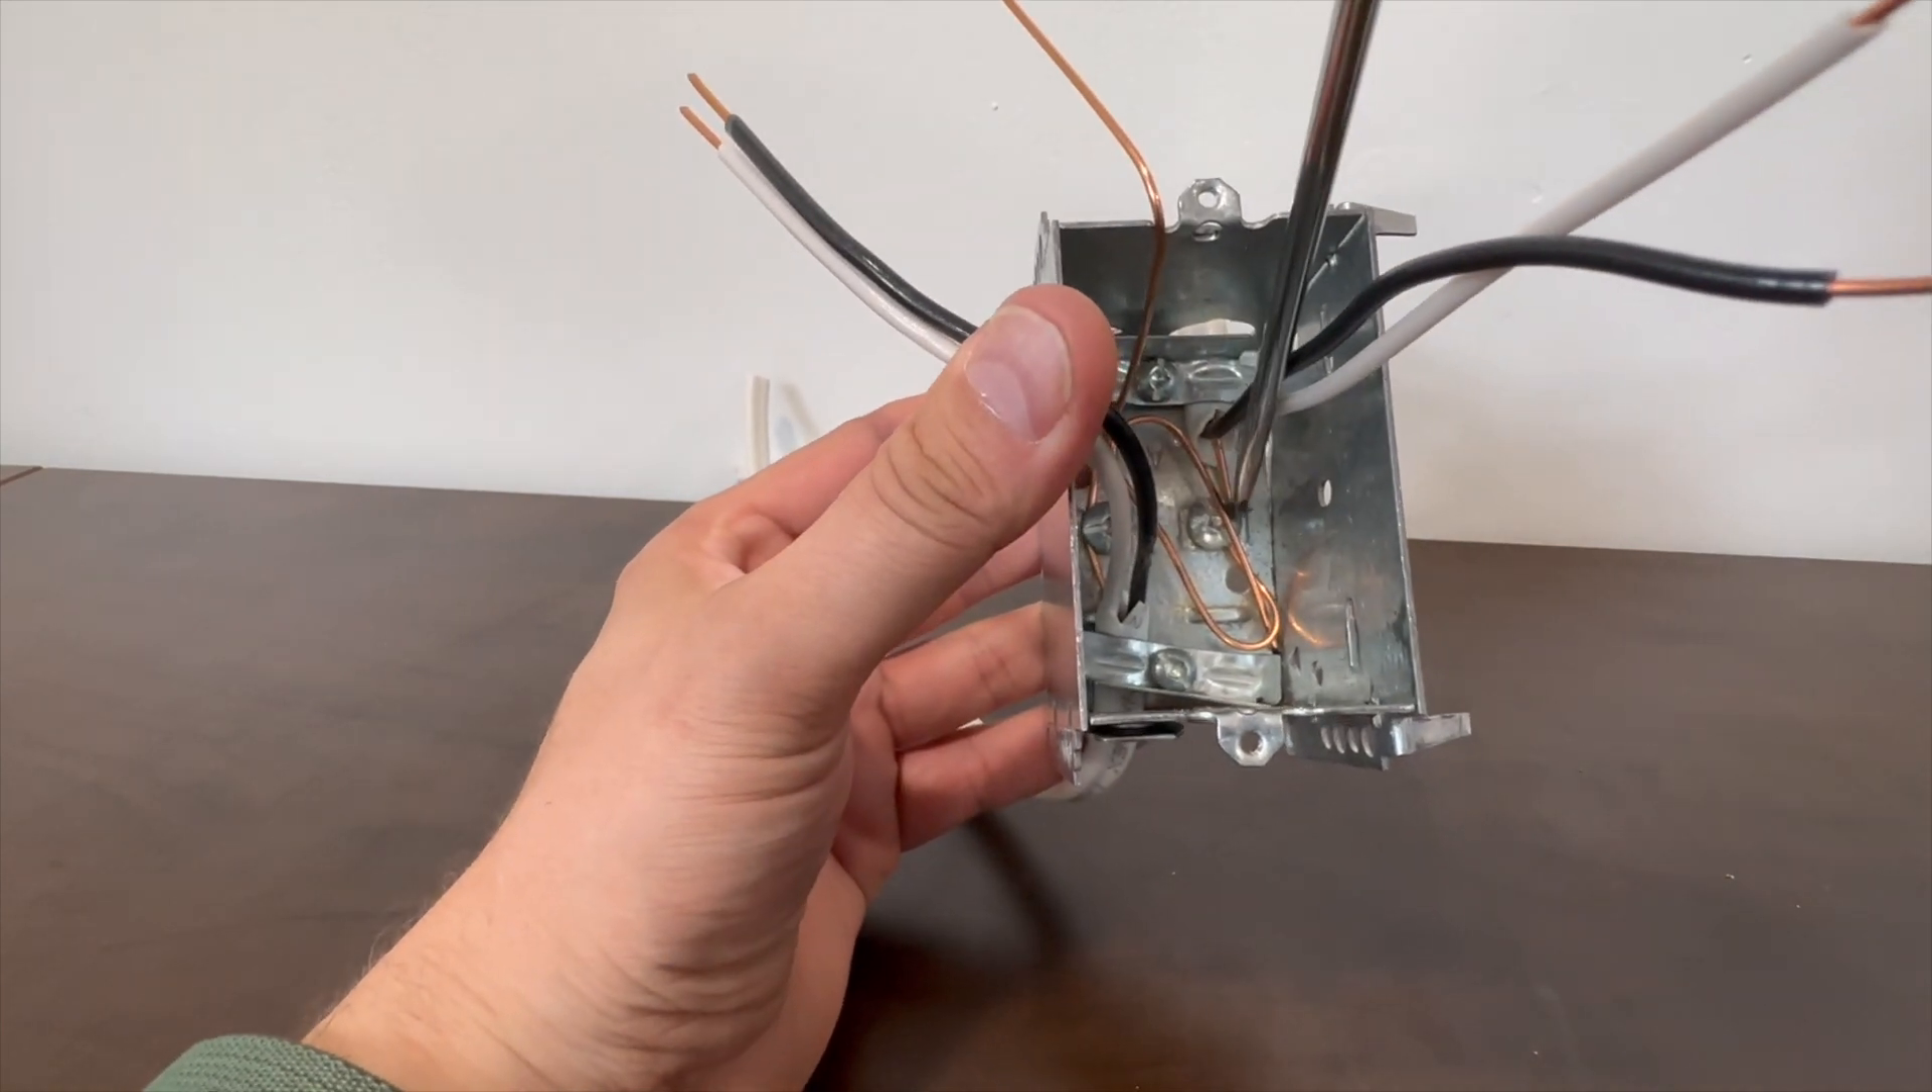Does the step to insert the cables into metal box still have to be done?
No.